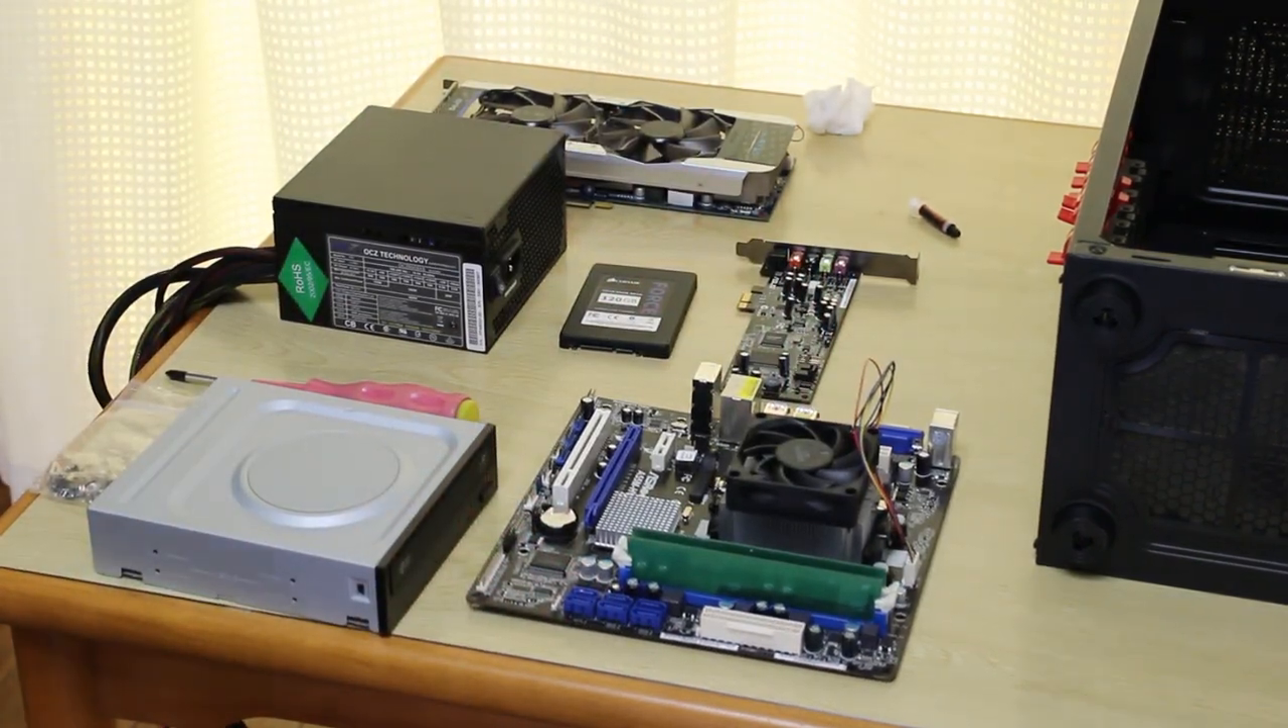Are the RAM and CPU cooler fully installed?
Yes.